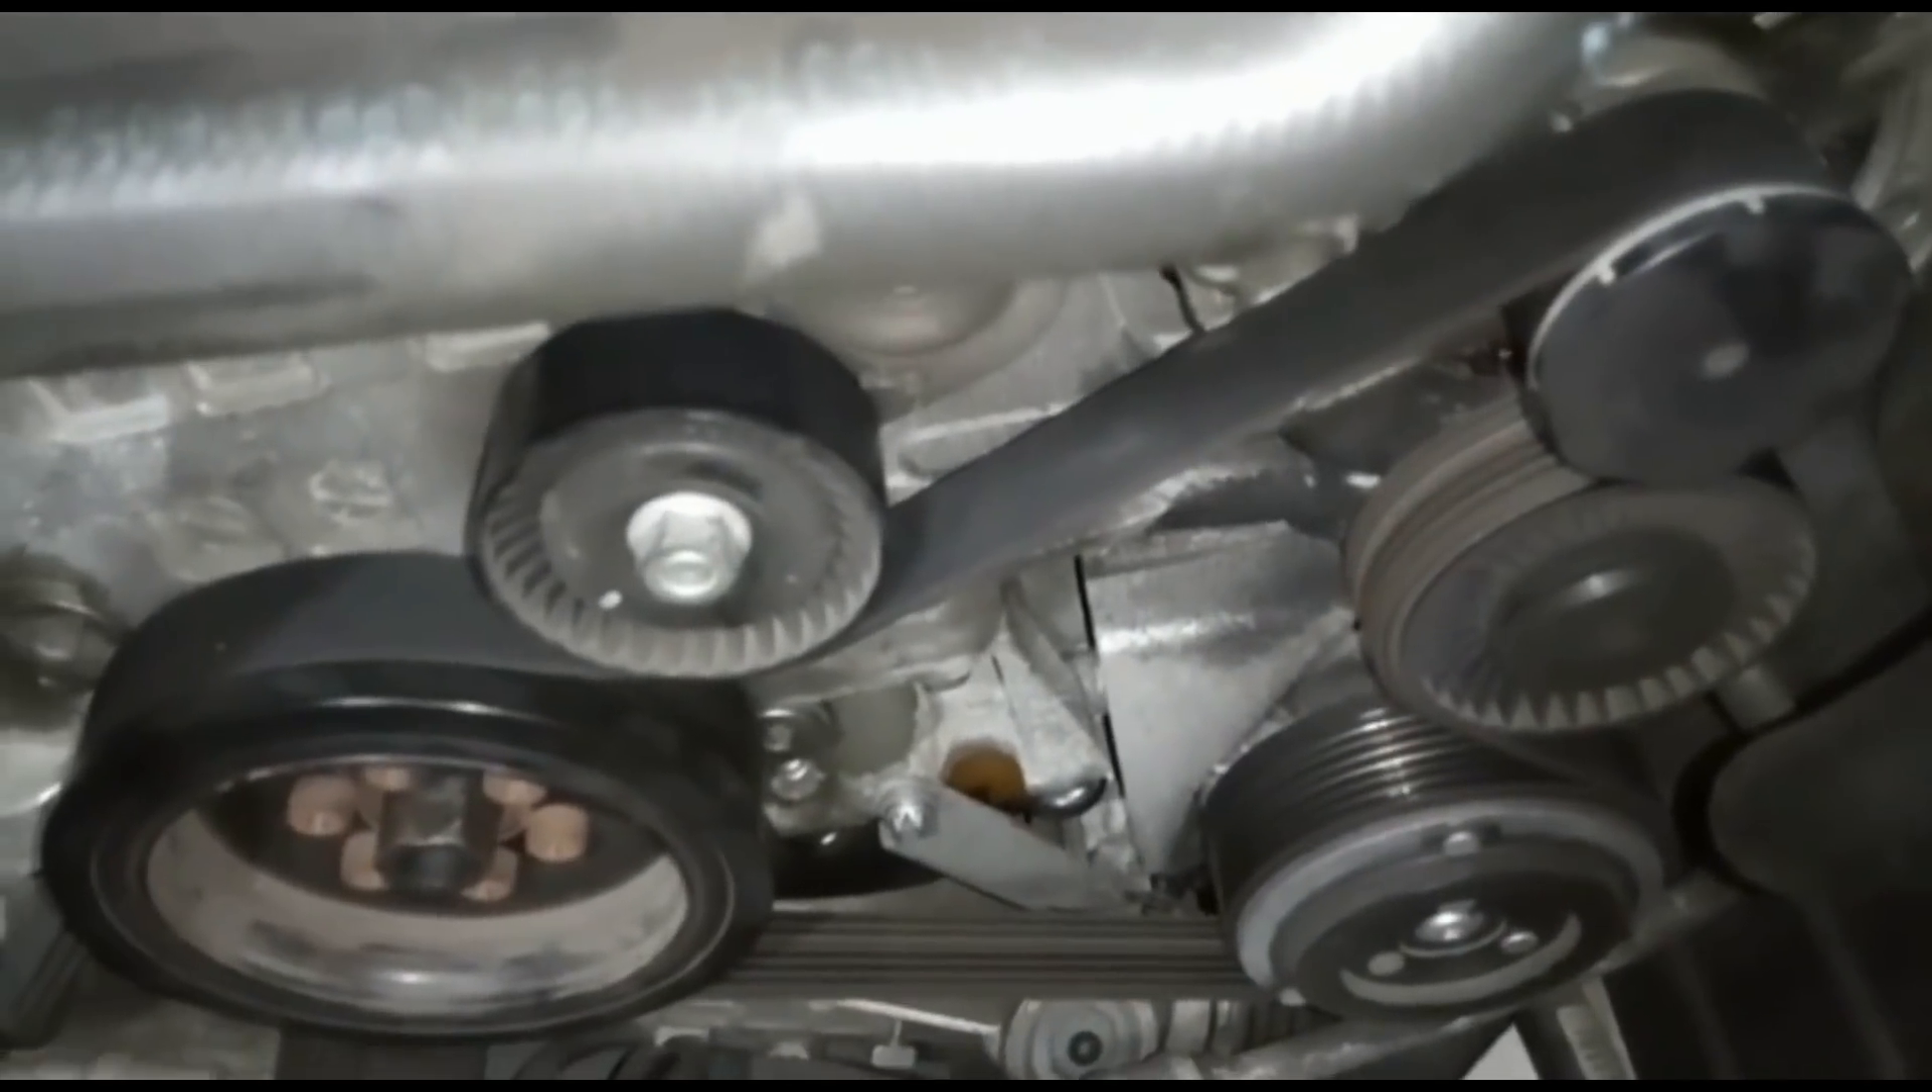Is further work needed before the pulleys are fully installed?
No.